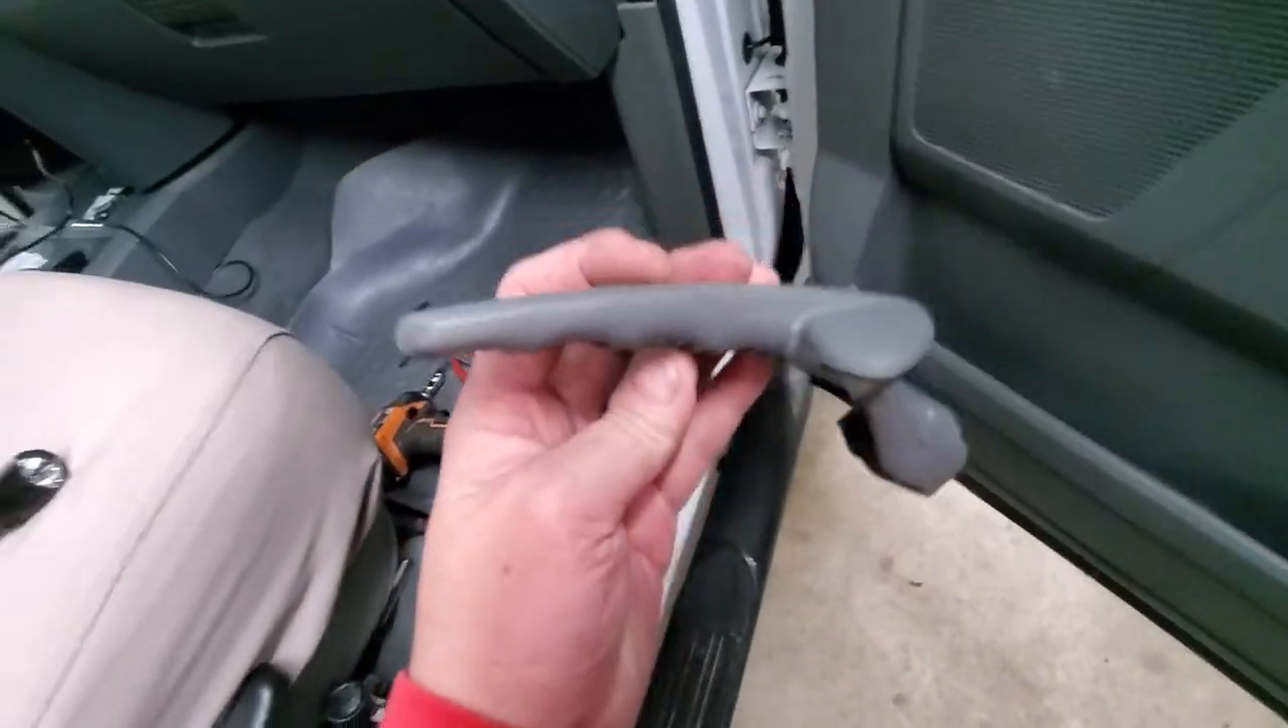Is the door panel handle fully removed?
Yes.